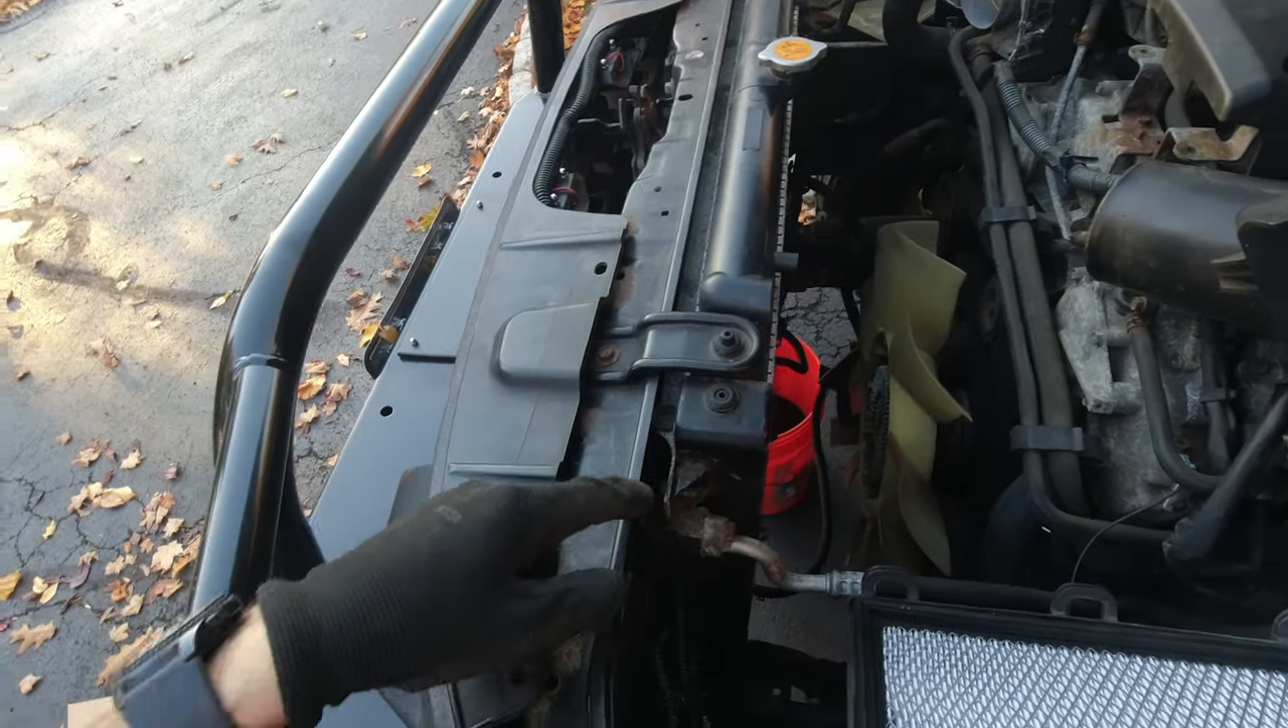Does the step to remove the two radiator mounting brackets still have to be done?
Yes.